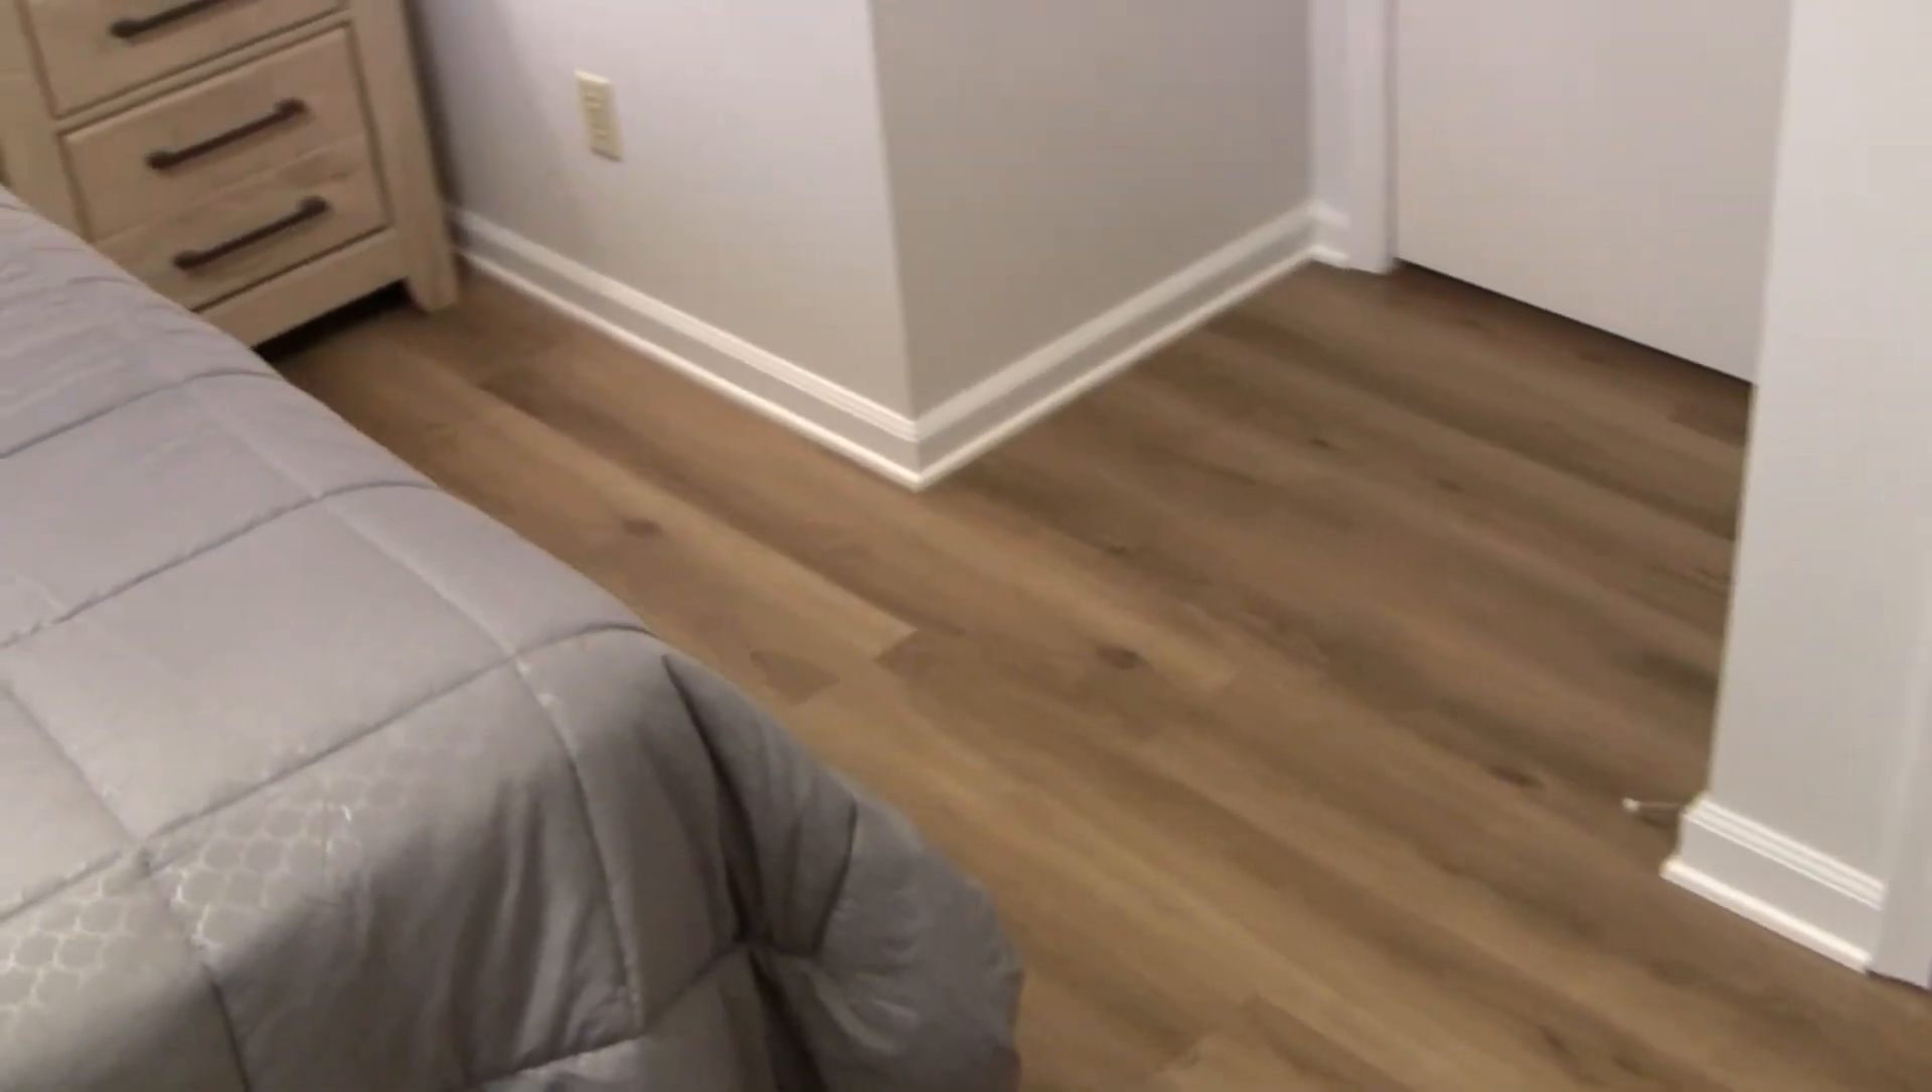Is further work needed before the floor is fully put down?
No.